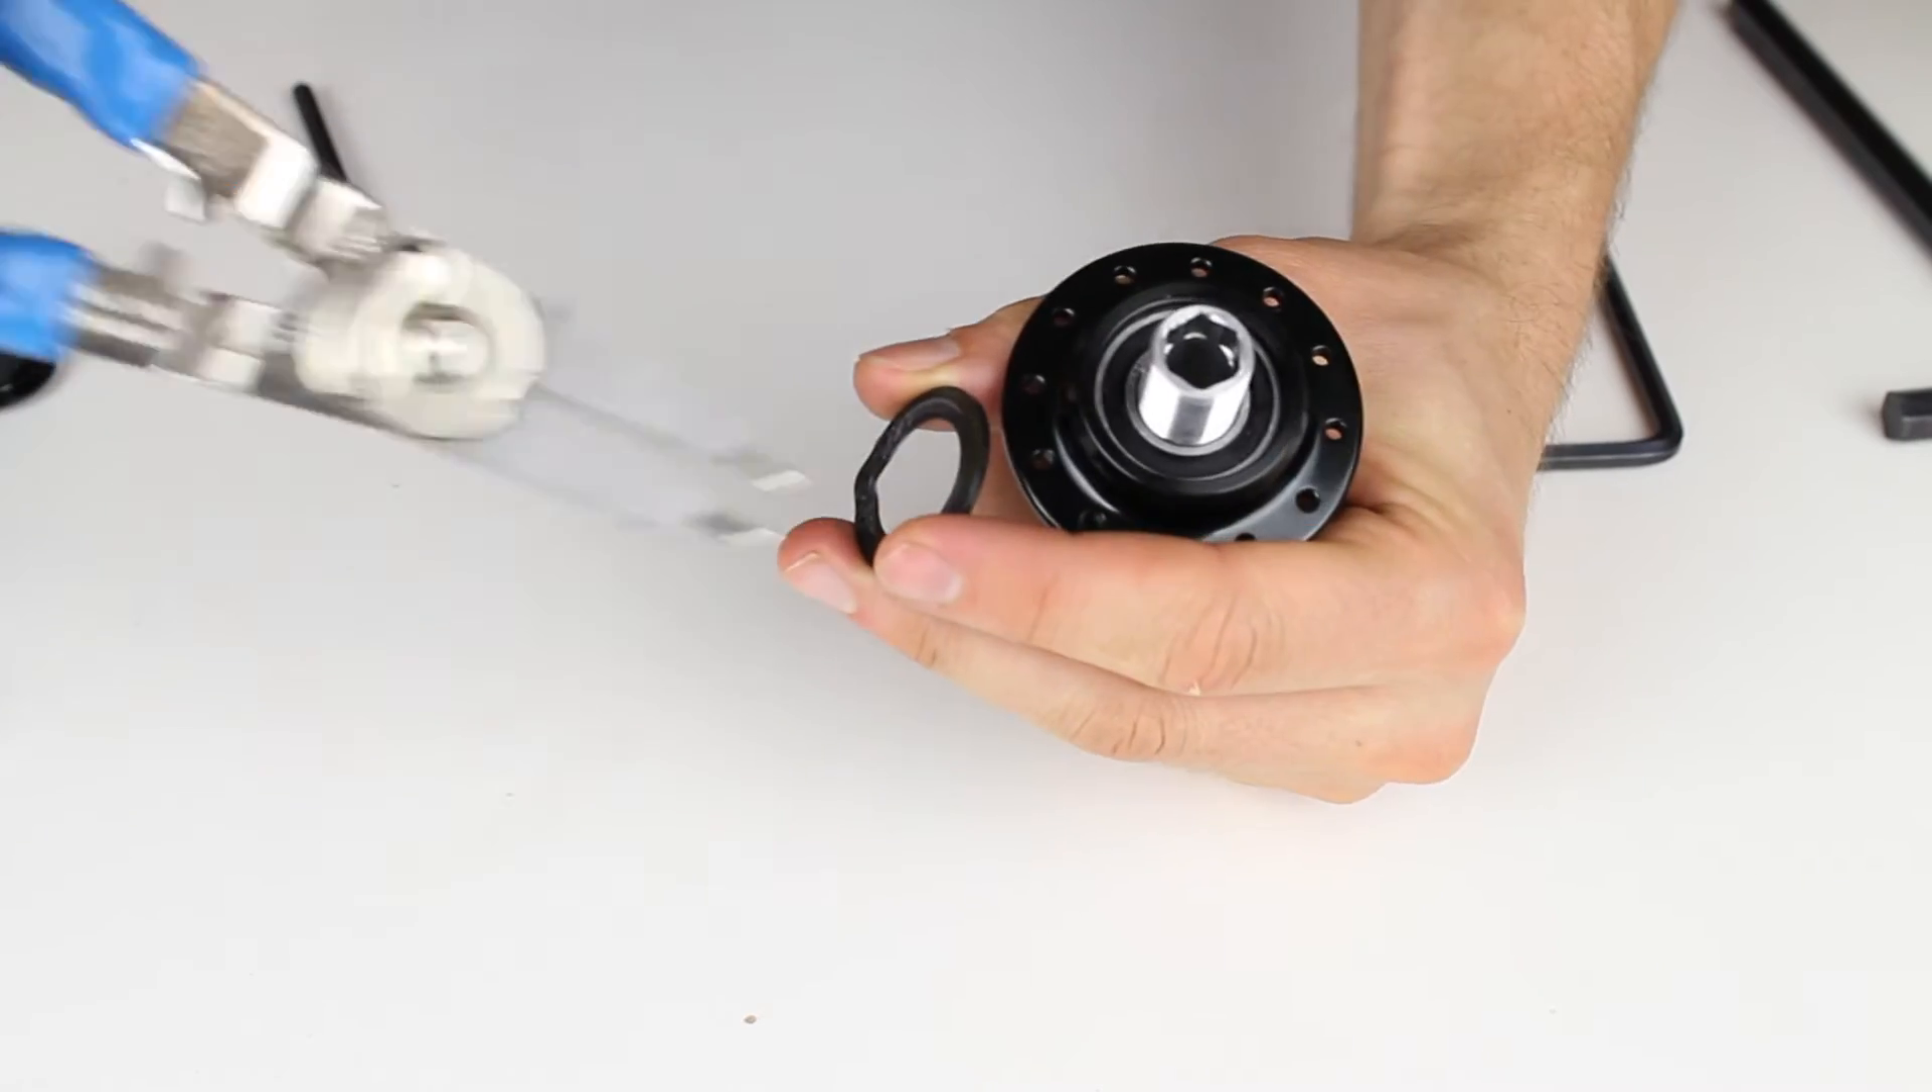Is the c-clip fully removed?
Yes.